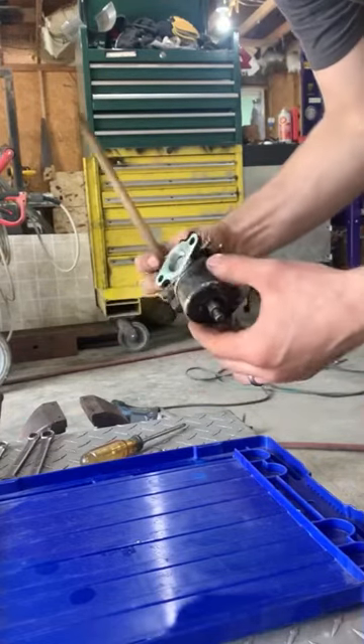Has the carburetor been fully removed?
Yes.